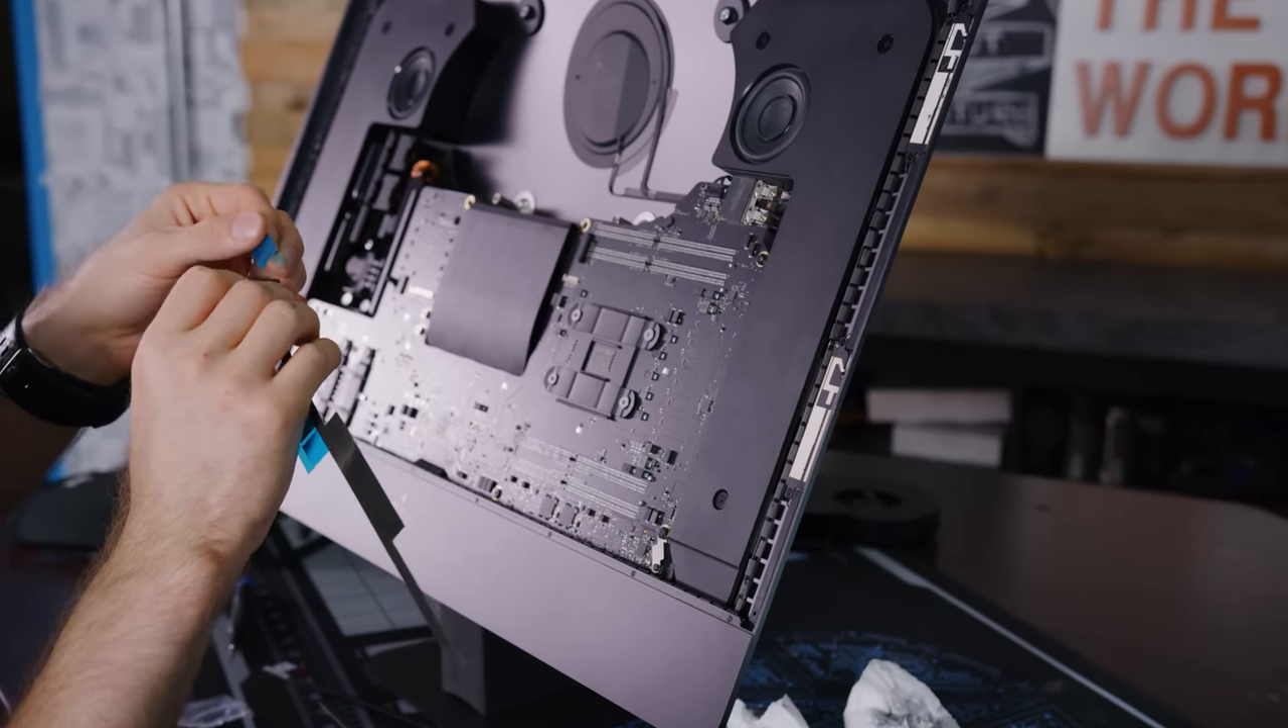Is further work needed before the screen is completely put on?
Yes.